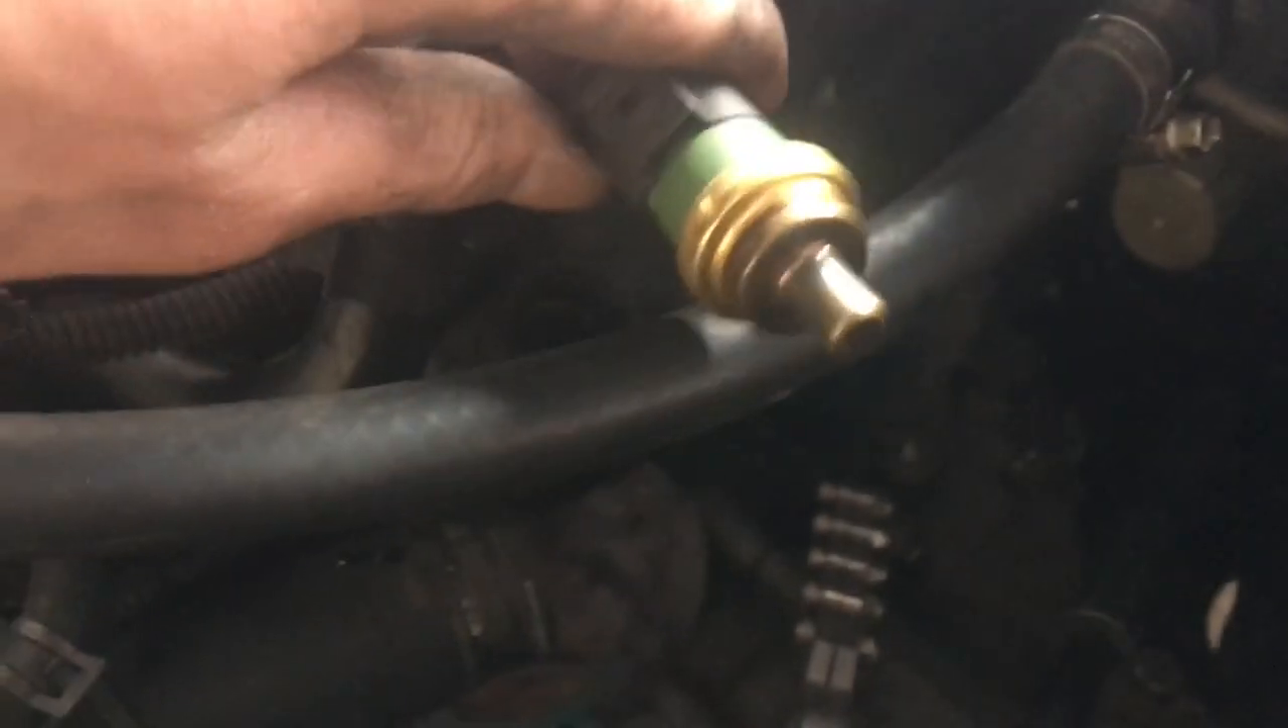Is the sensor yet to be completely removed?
No.